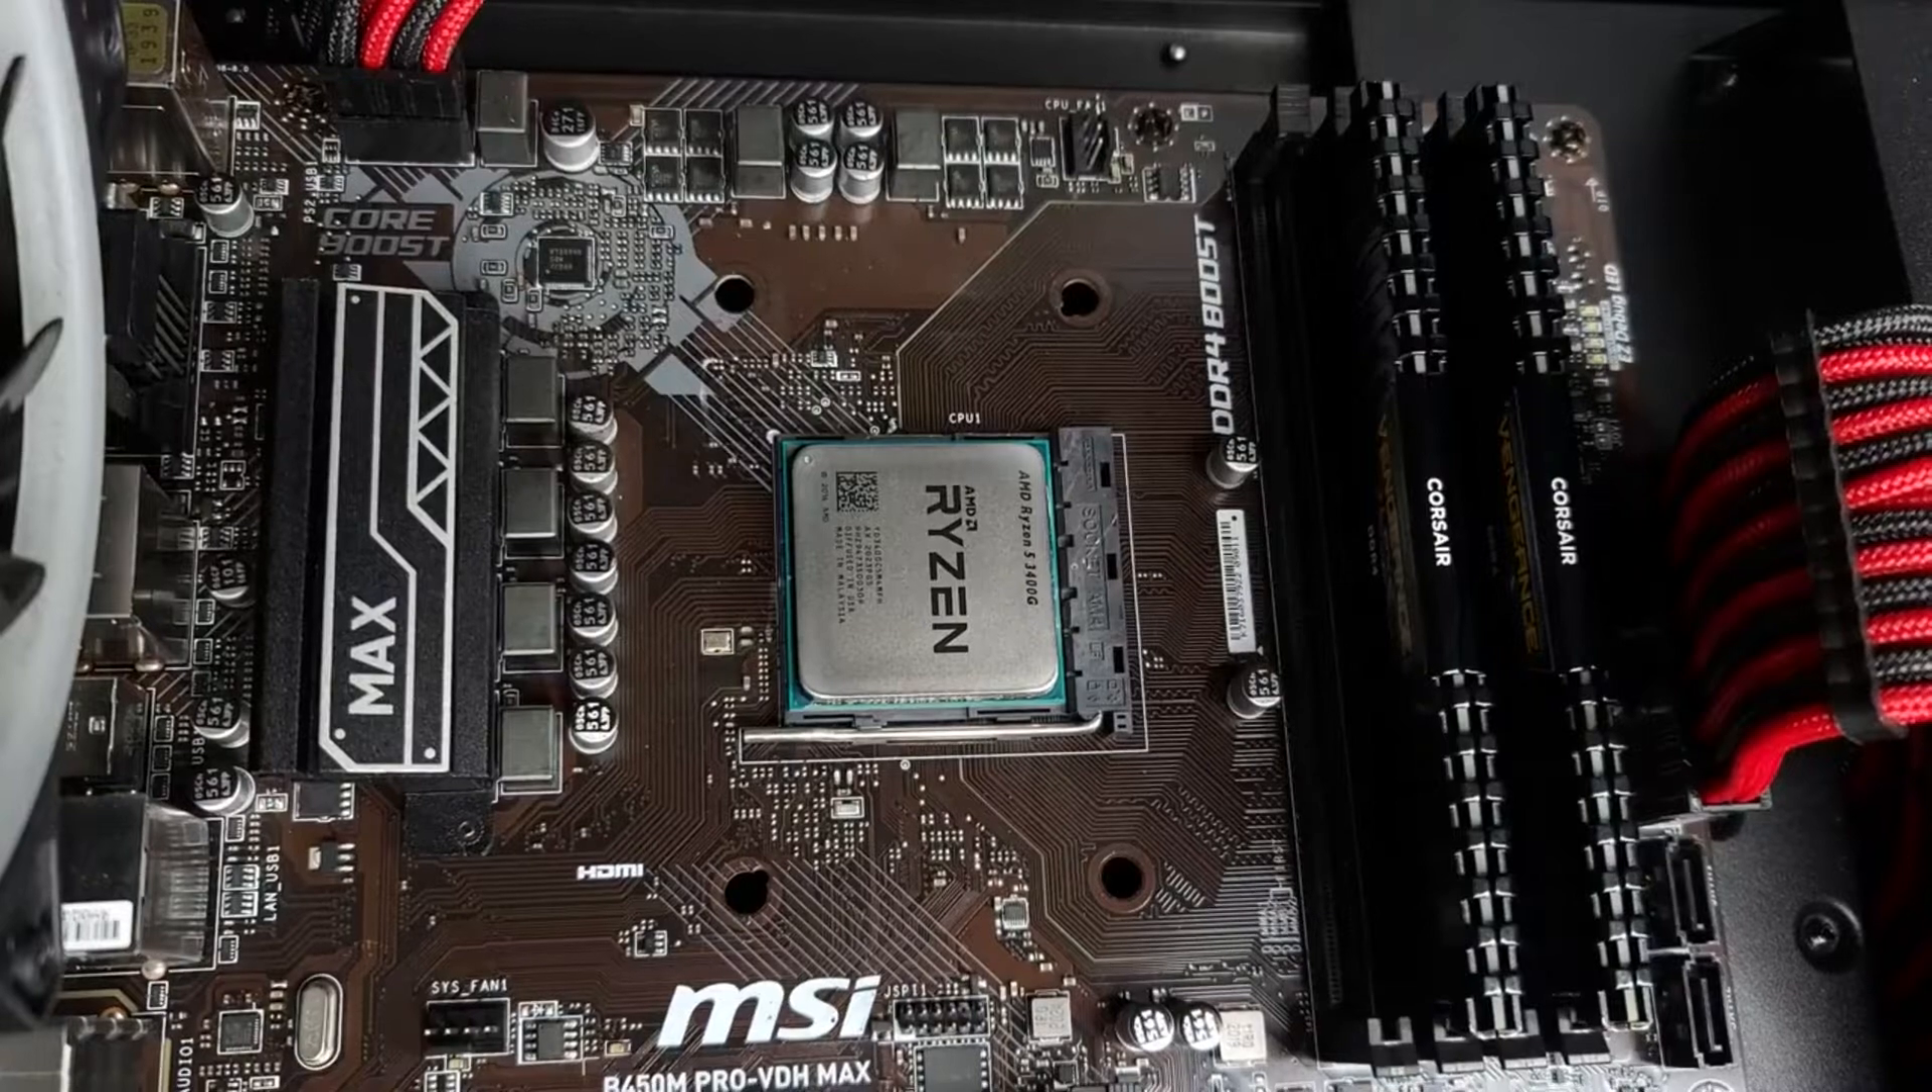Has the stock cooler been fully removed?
Yes.